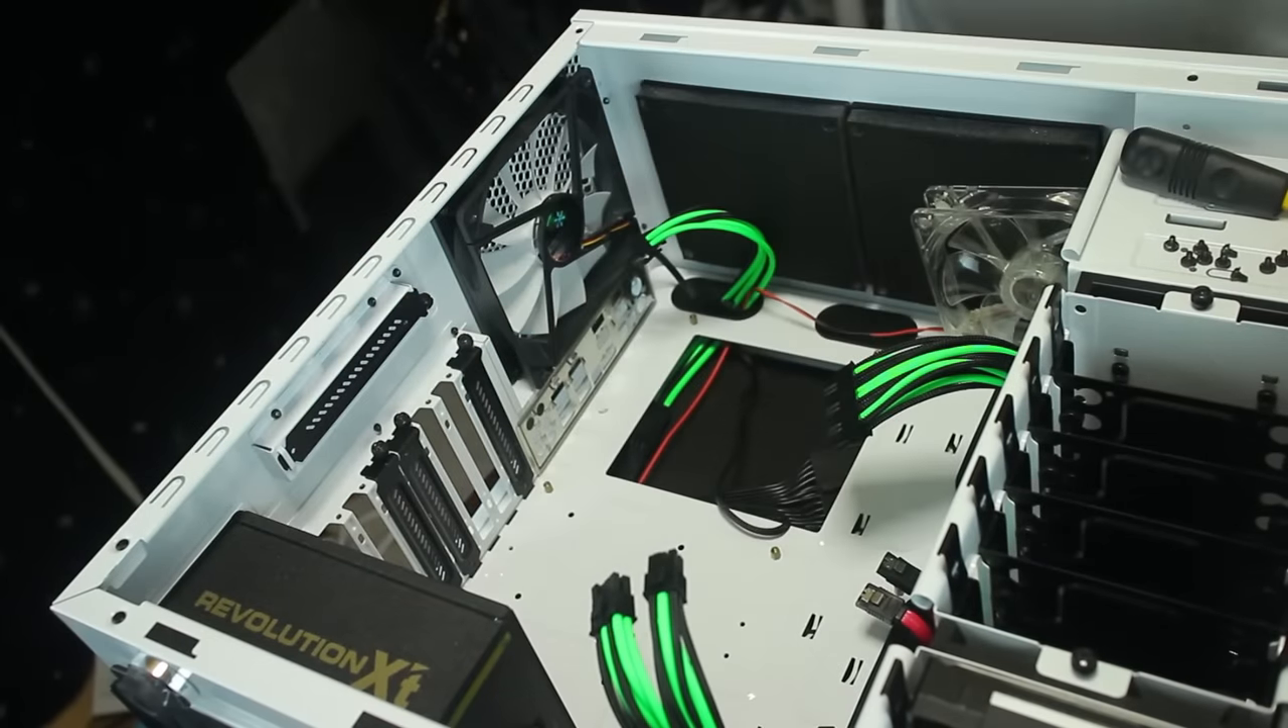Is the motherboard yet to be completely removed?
No.